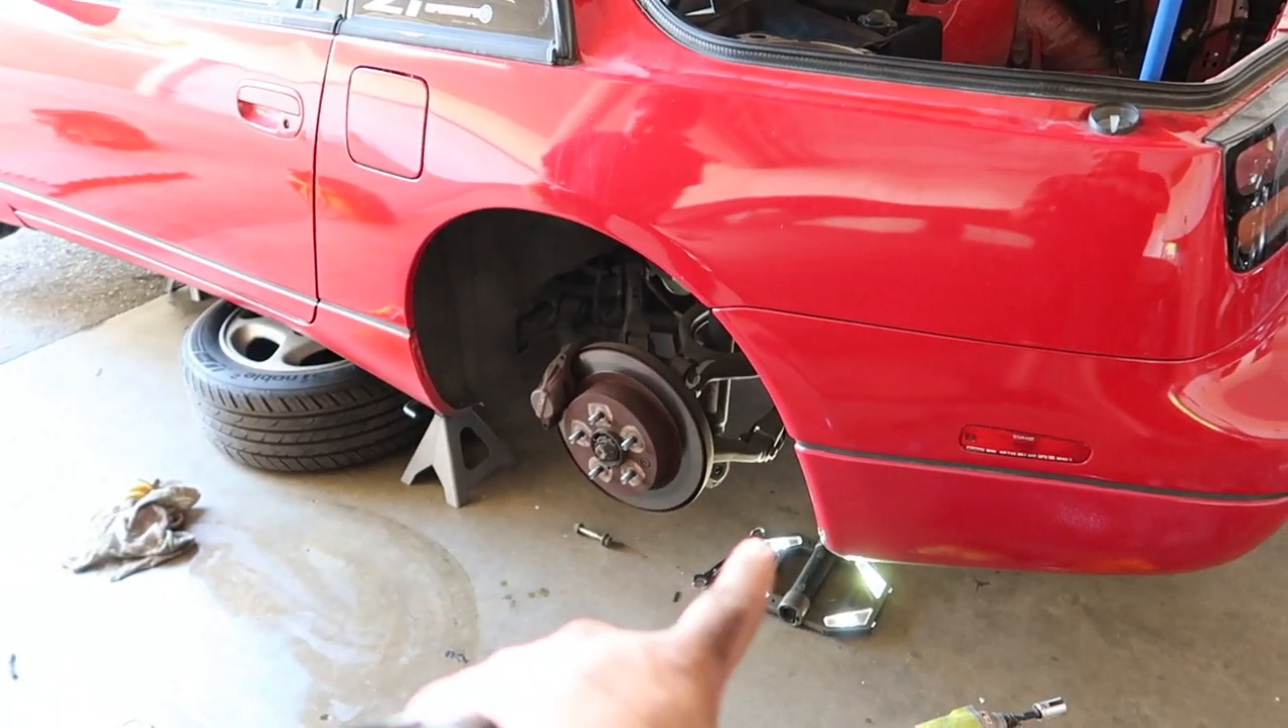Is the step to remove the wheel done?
Yes.